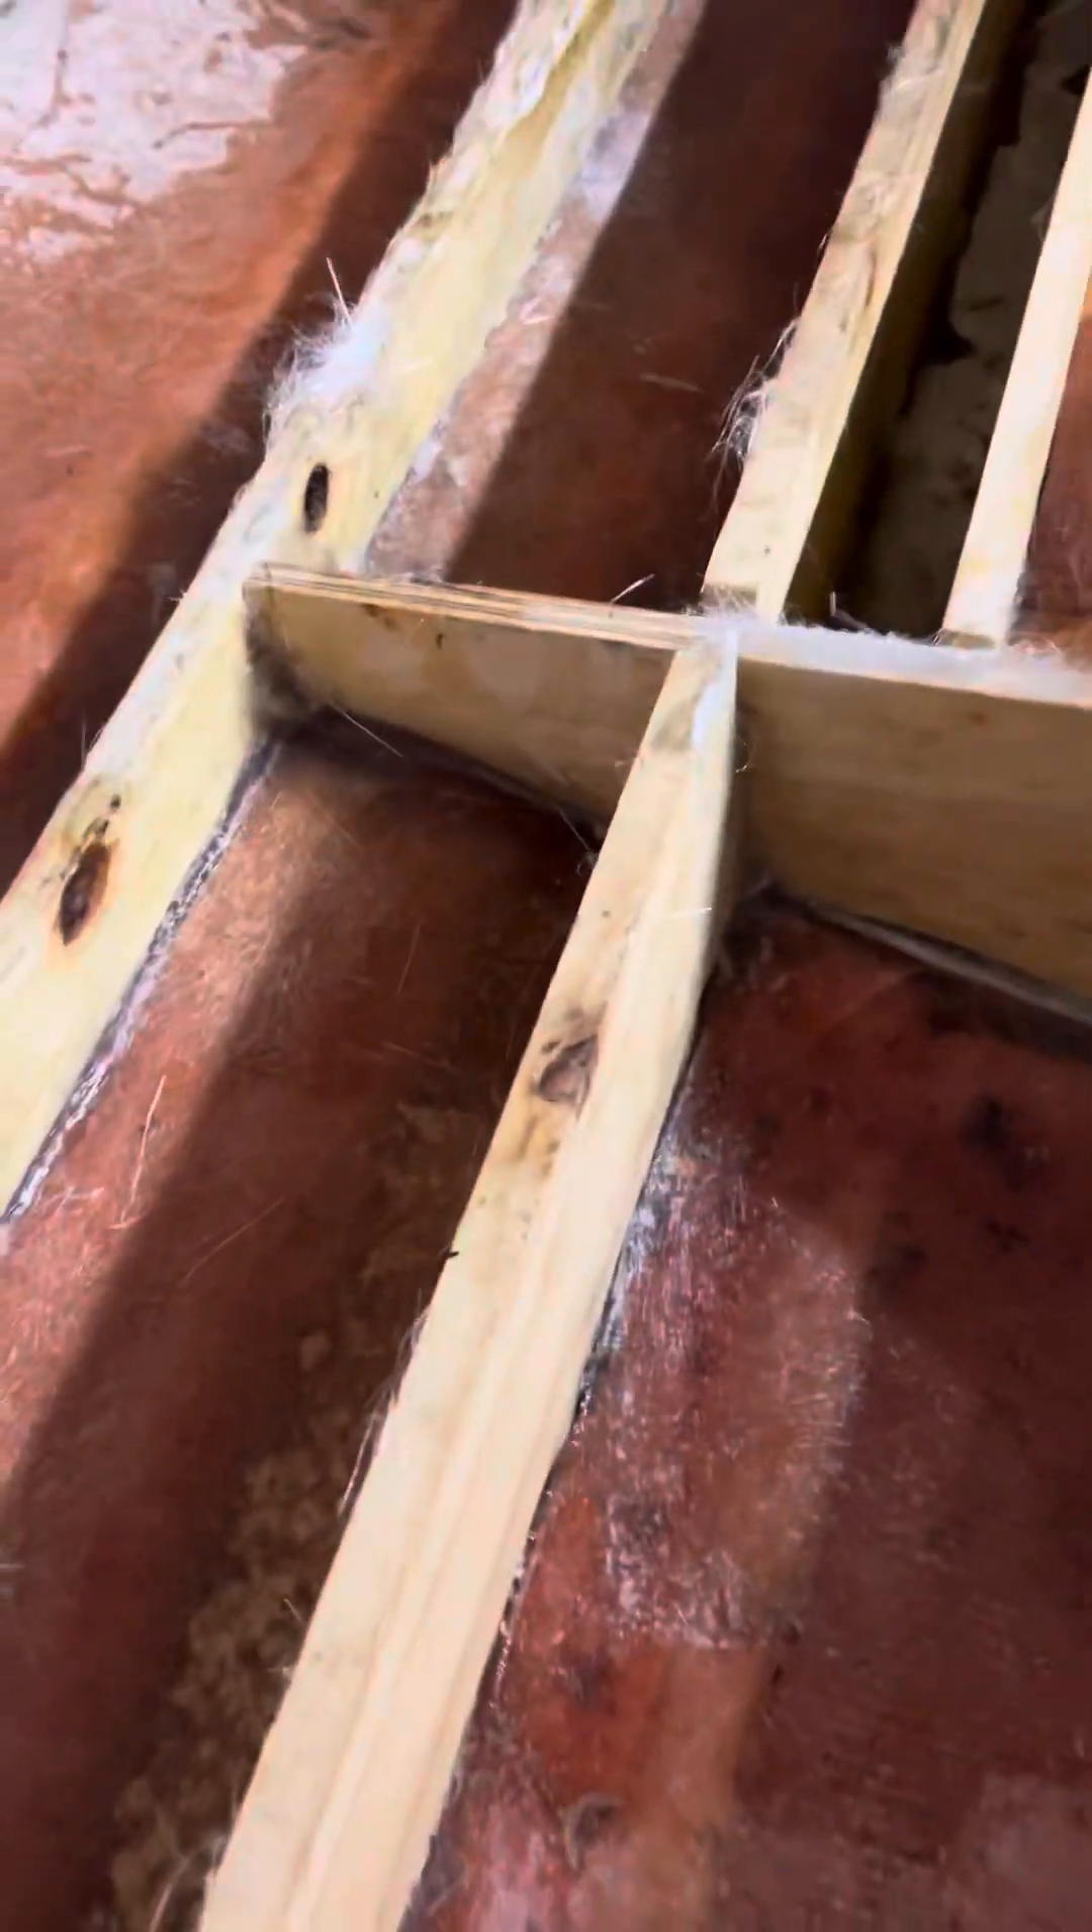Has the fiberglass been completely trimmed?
No.